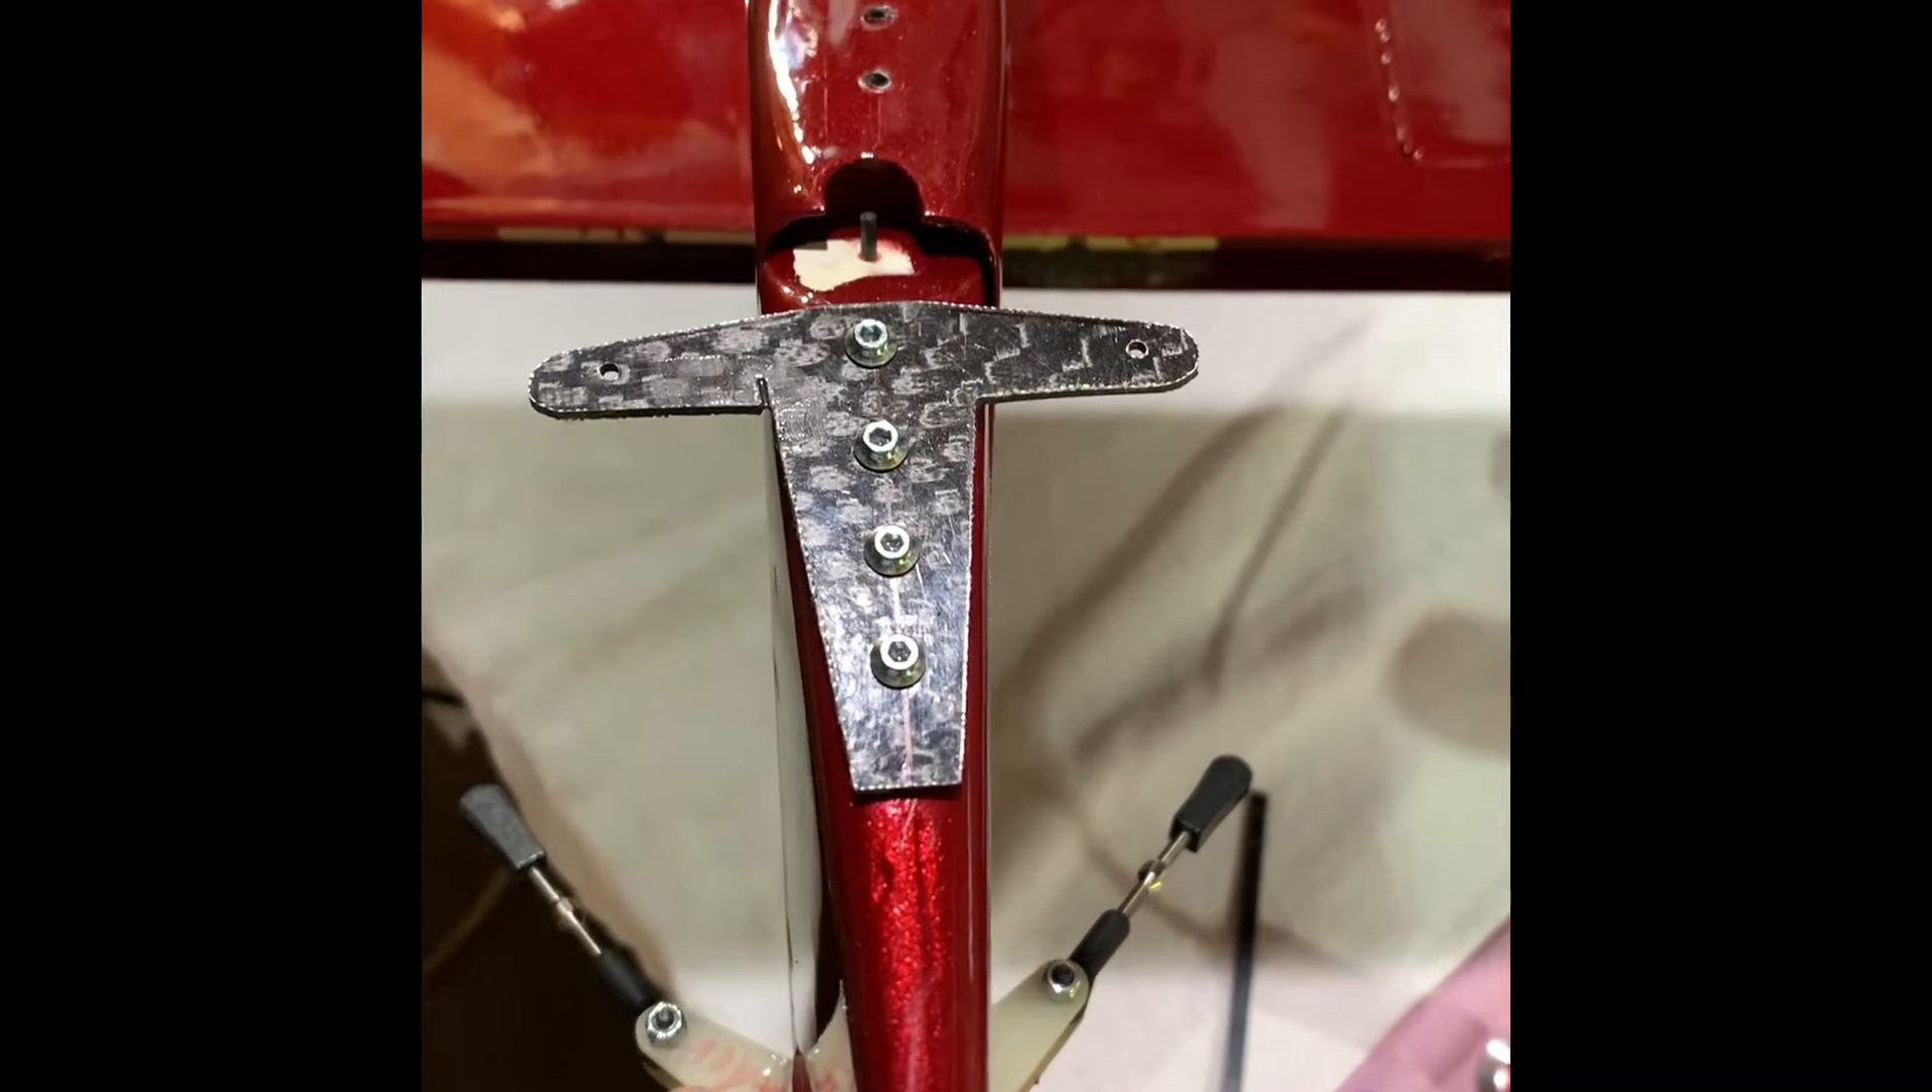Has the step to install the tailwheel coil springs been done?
No.